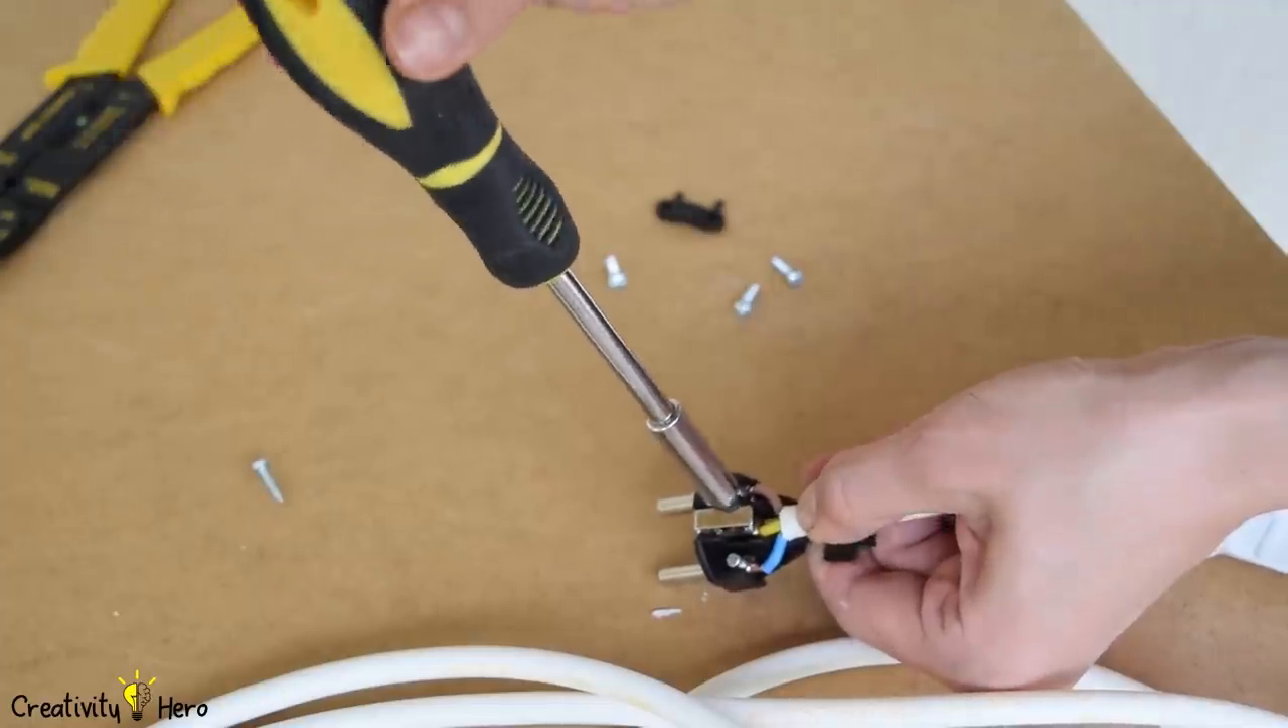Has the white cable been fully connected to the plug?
No.